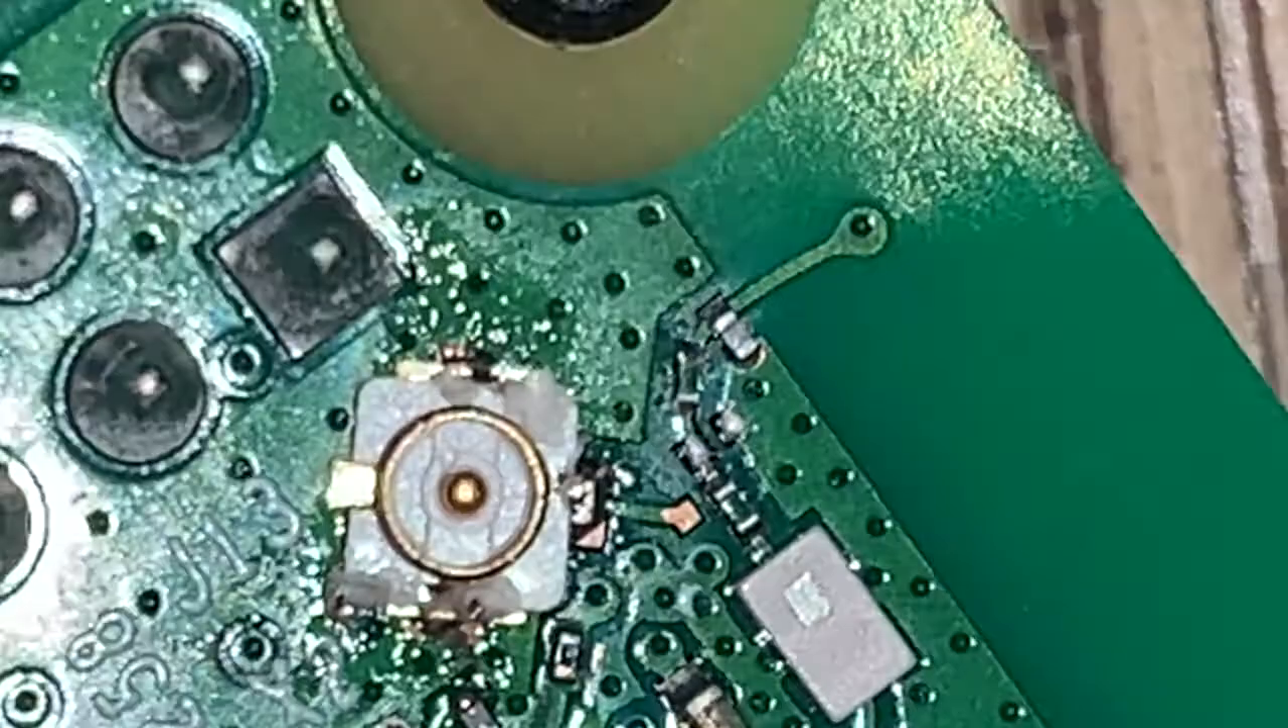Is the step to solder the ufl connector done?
Yes.